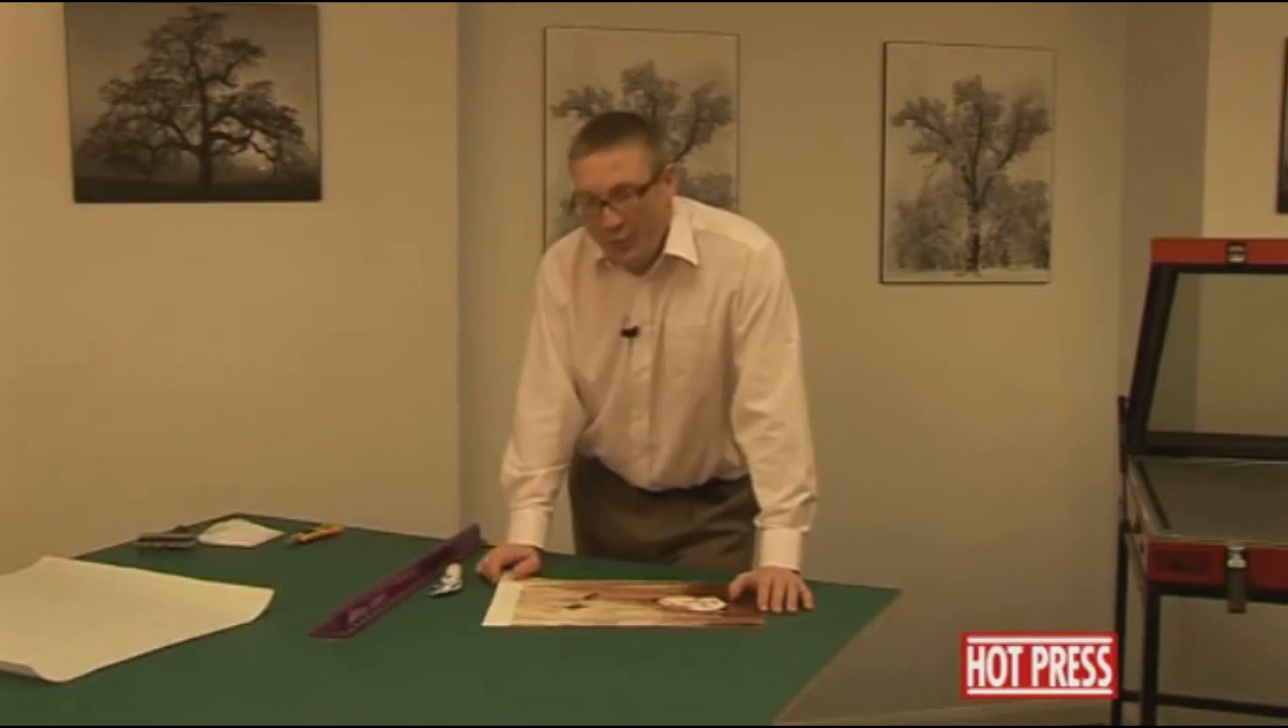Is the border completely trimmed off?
No.